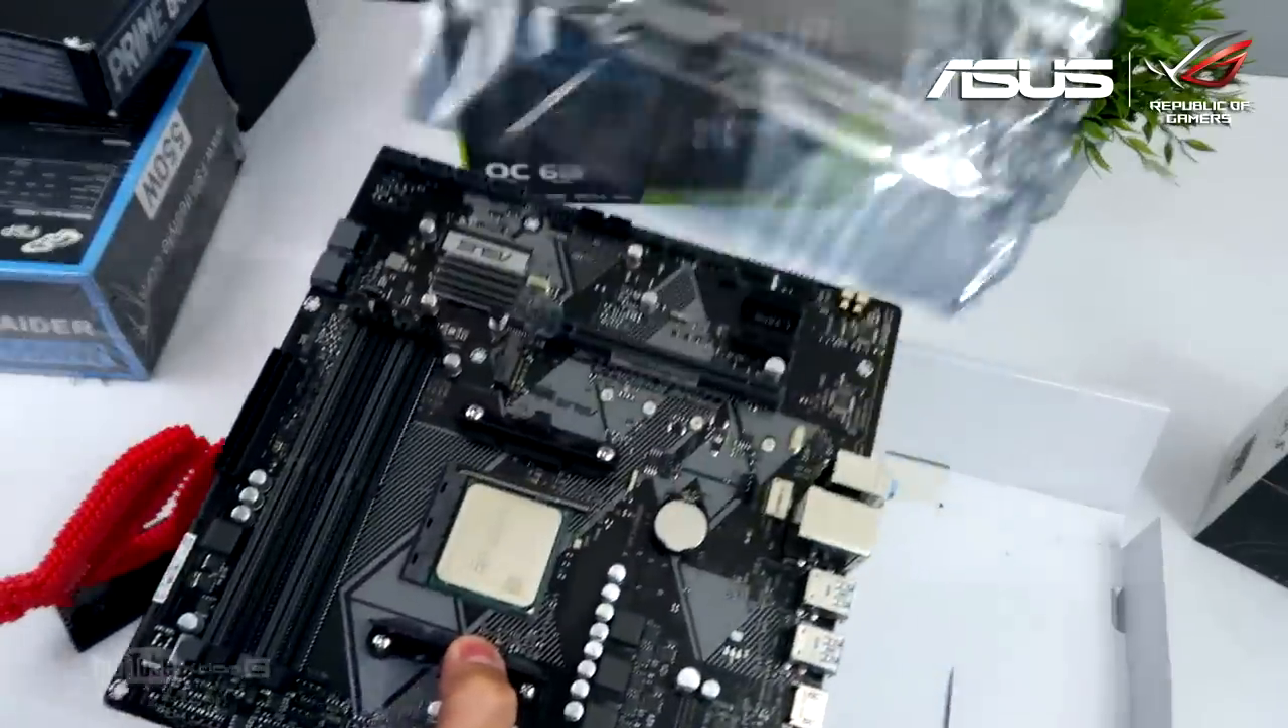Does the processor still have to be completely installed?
No.